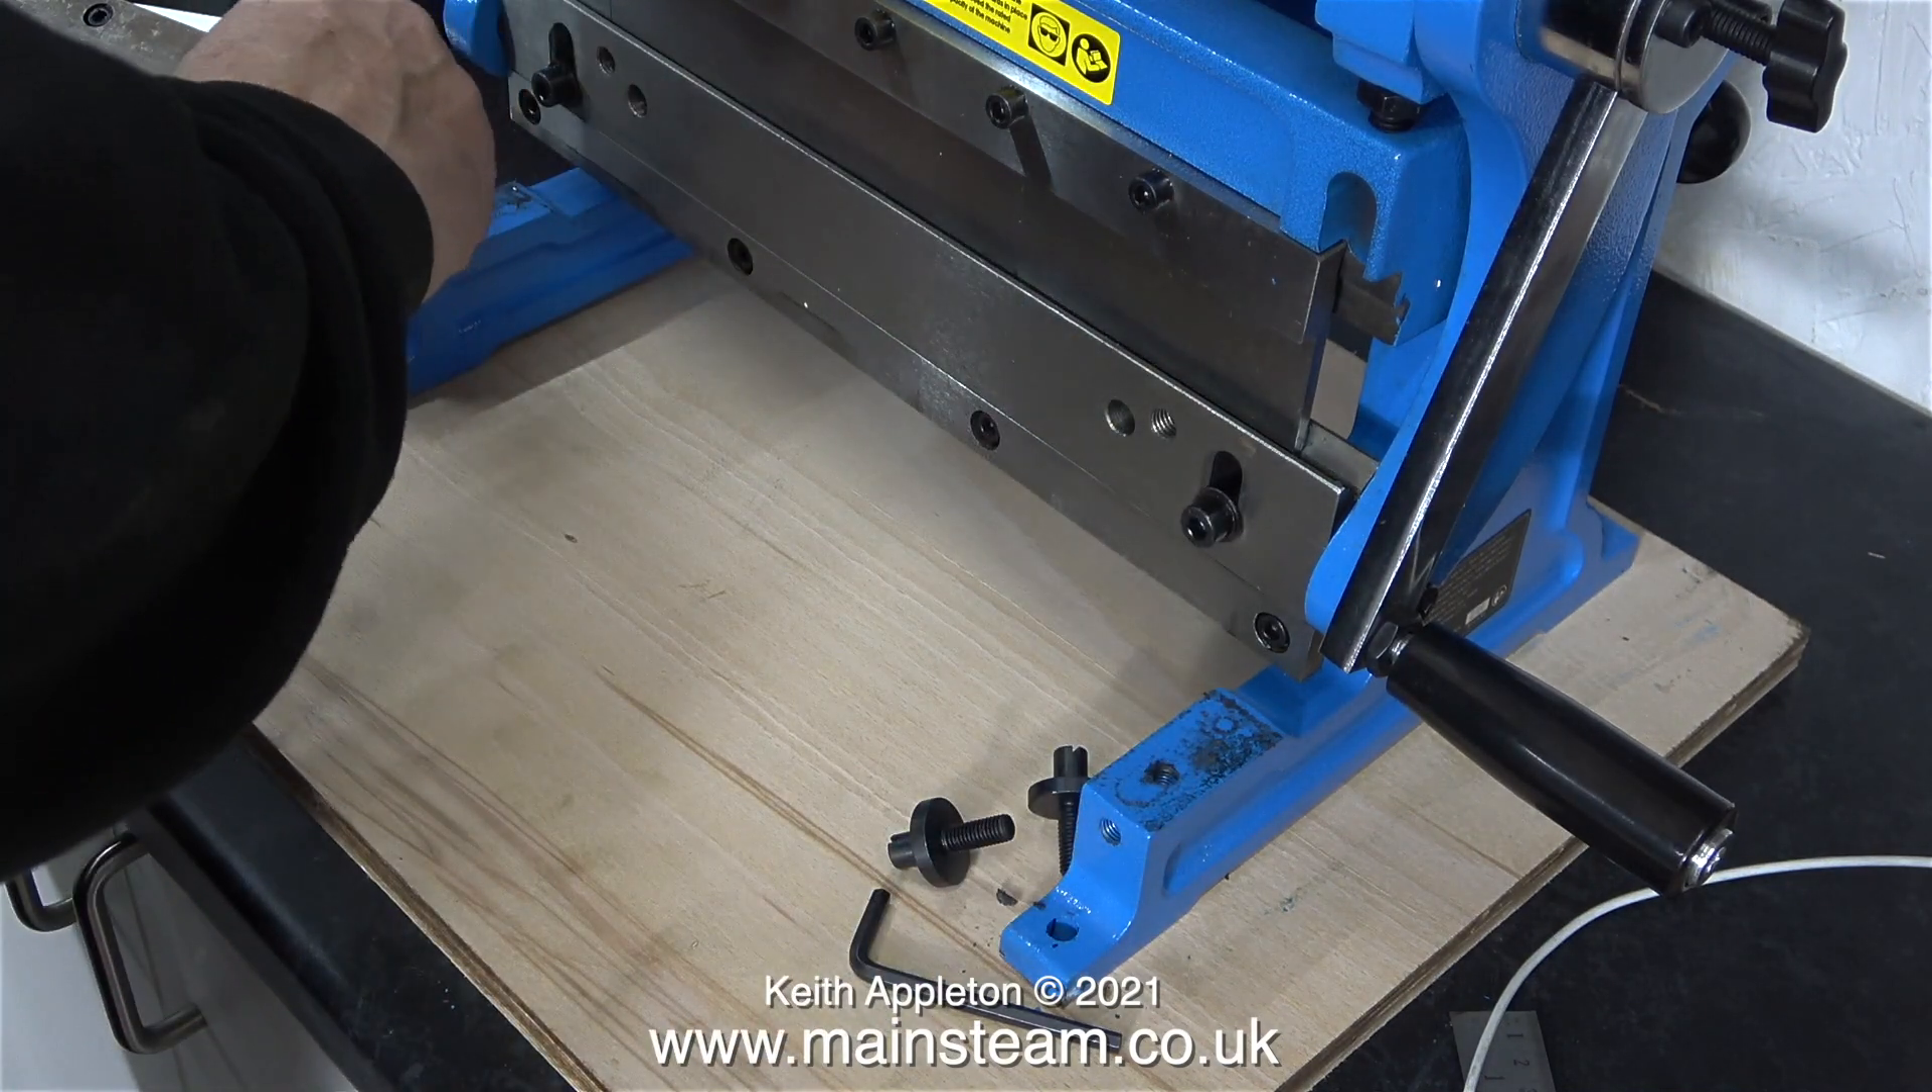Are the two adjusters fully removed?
Yes.